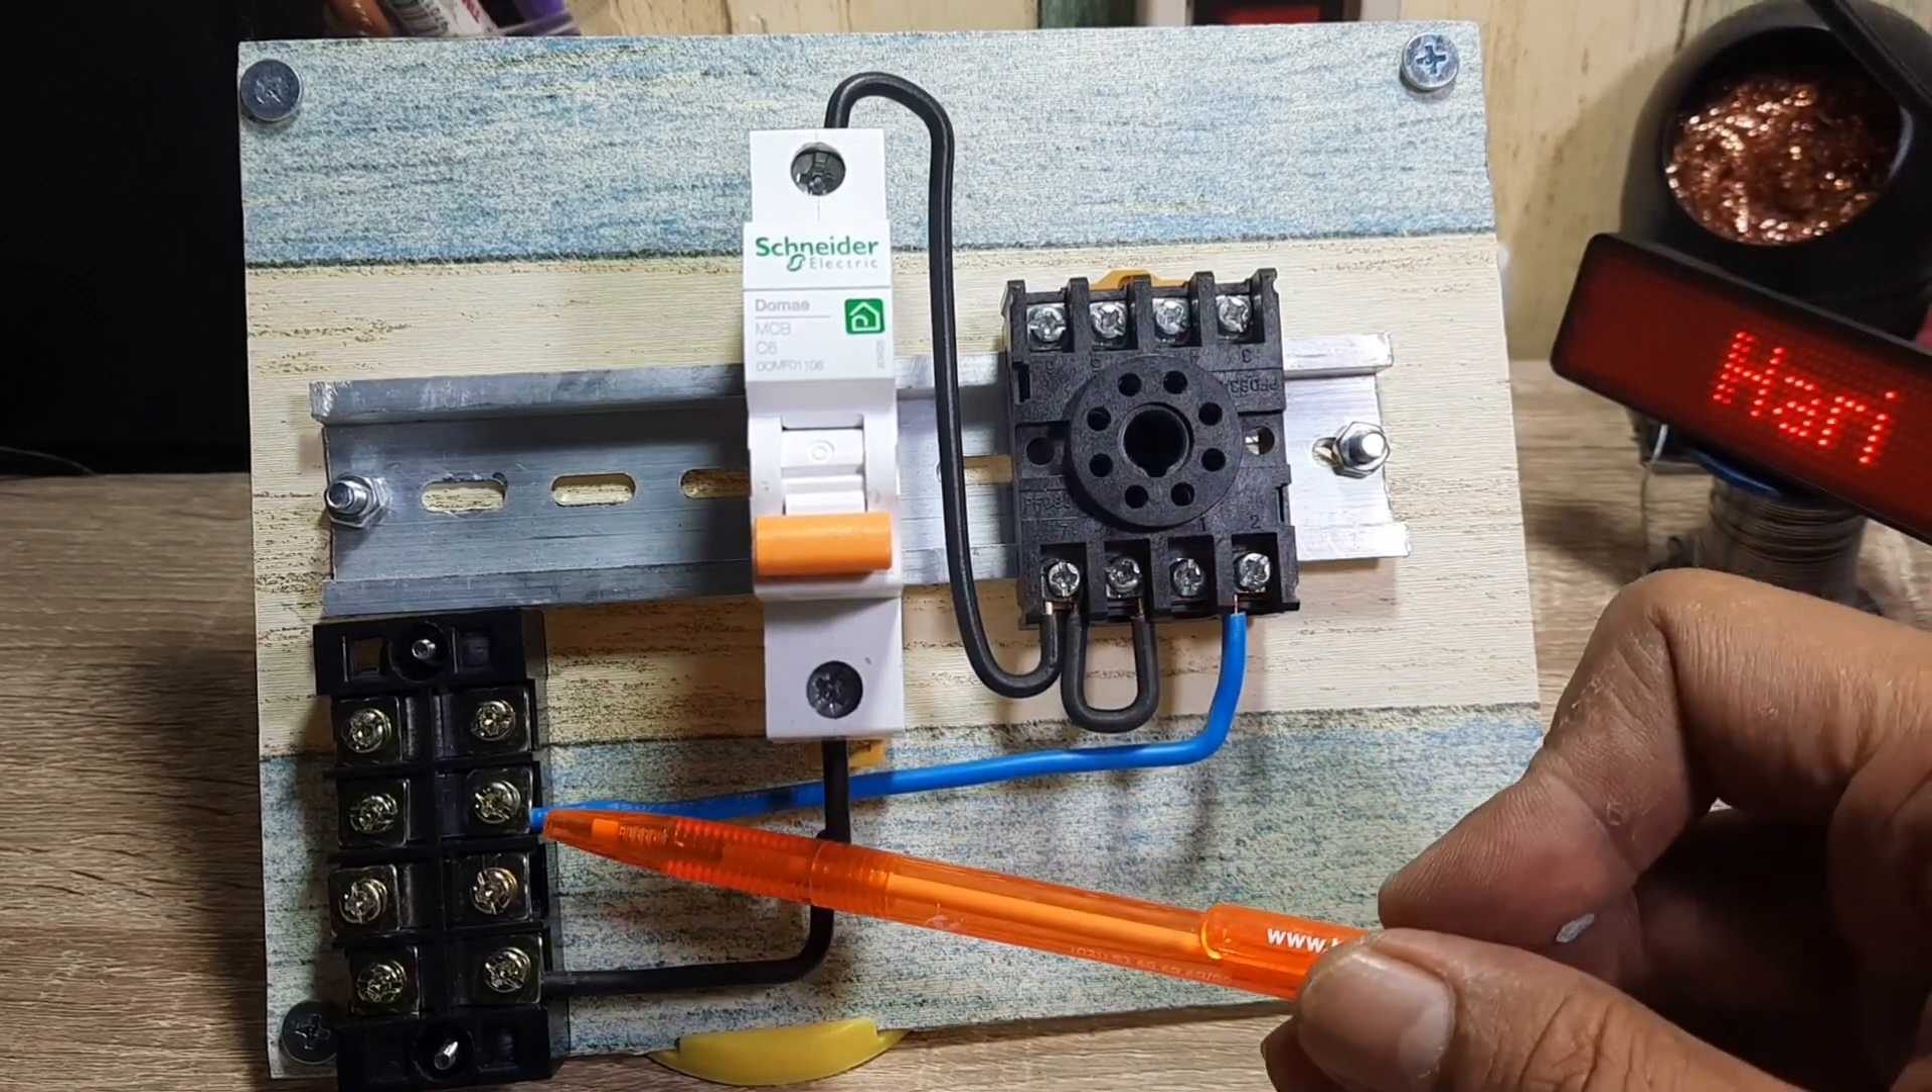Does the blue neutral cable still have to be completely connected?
No.